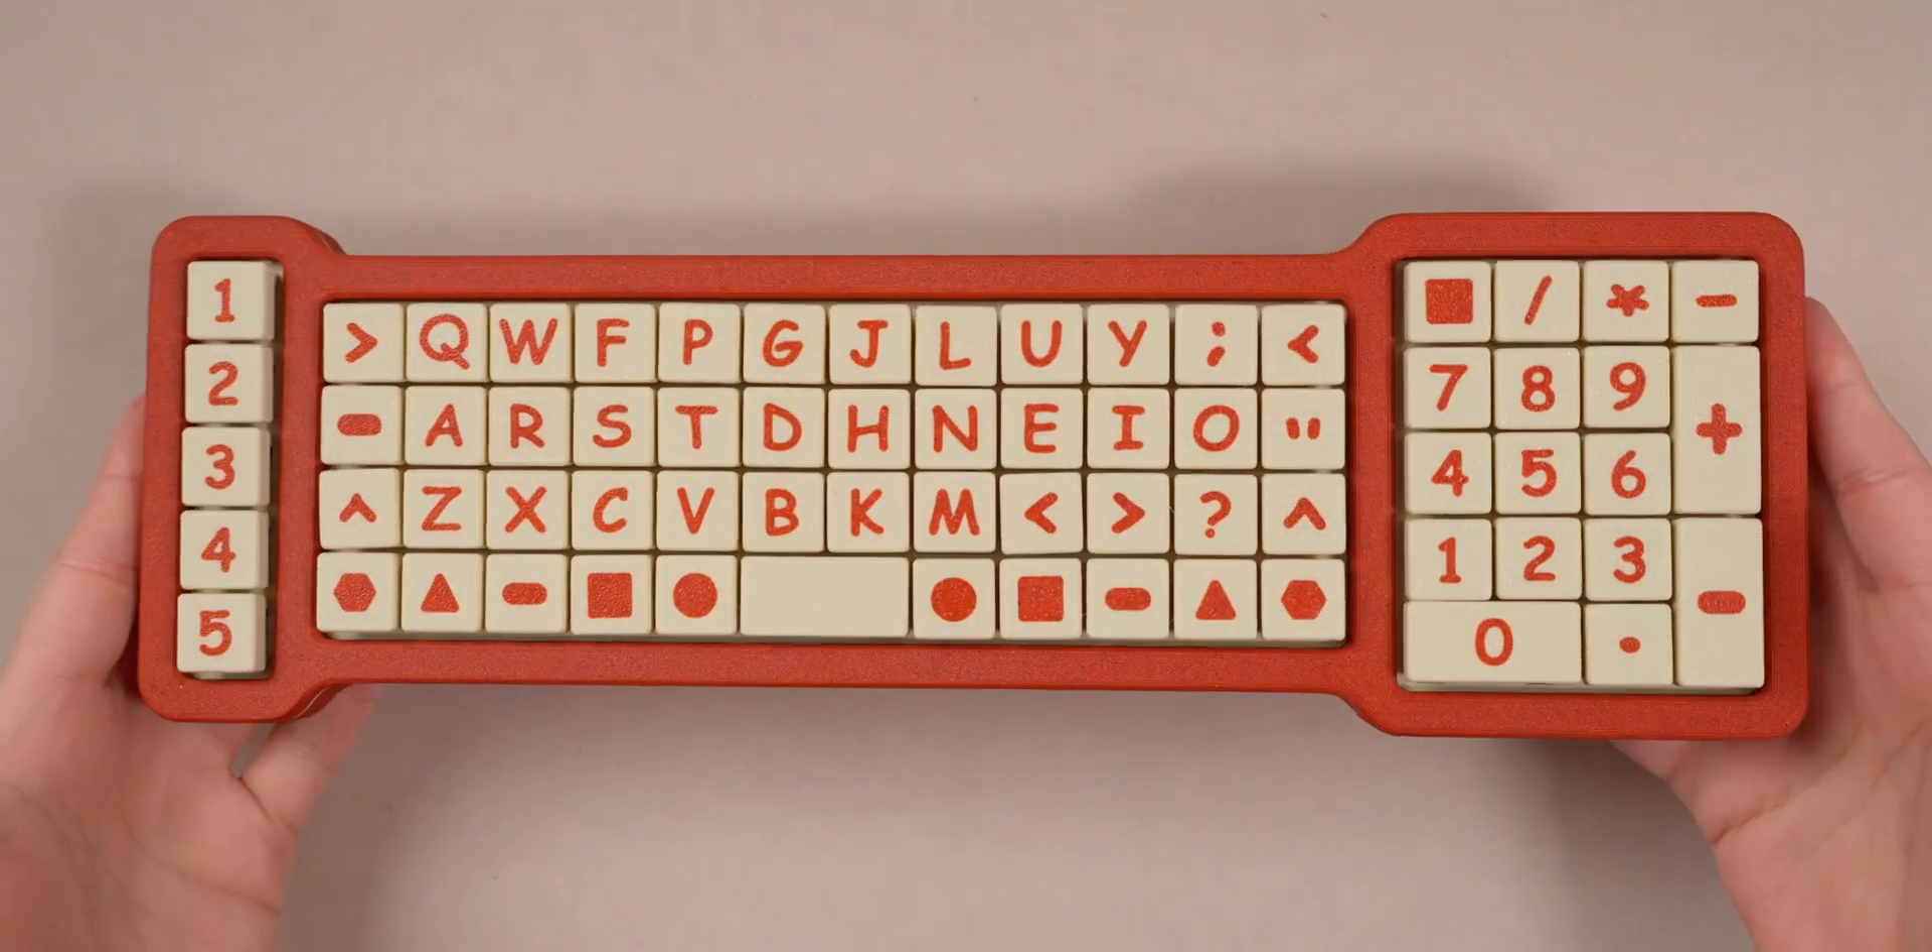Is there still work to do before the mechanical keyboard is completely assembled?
No.